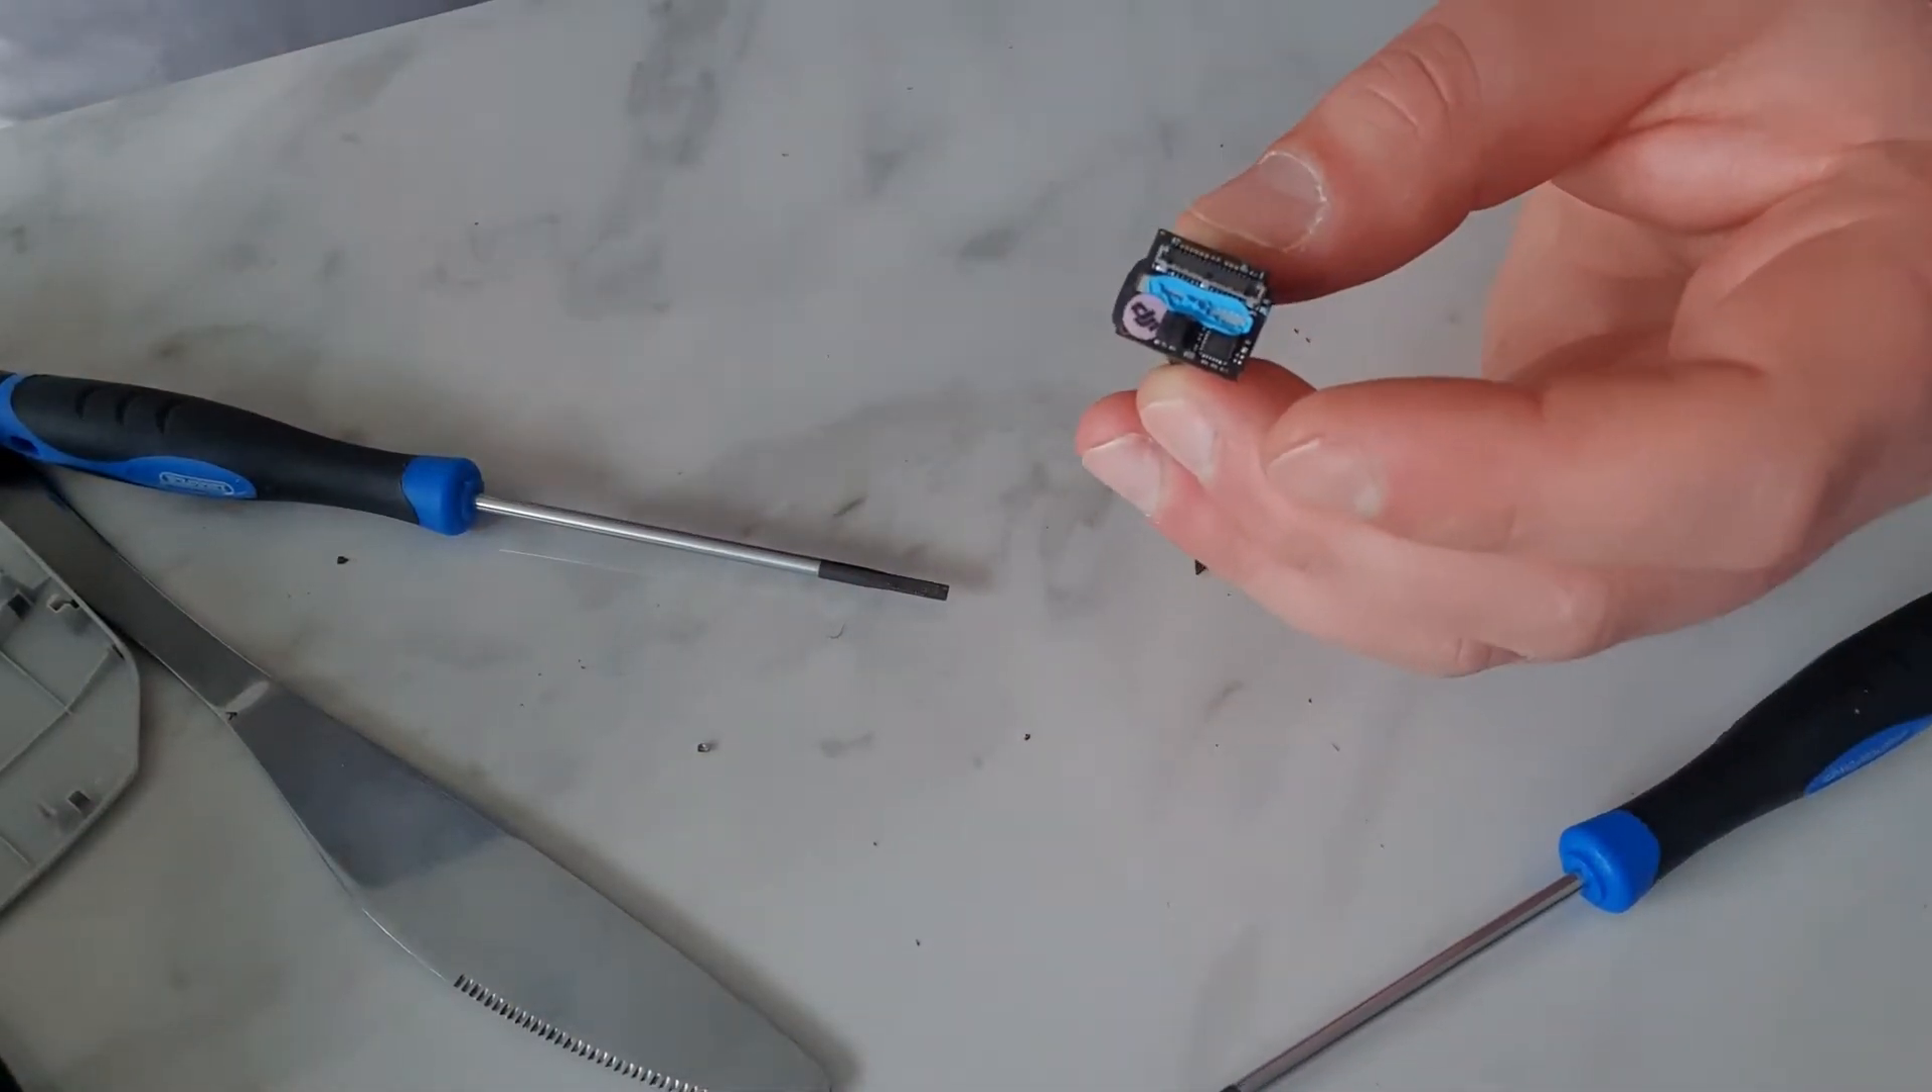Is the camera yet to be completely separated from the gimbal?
No.